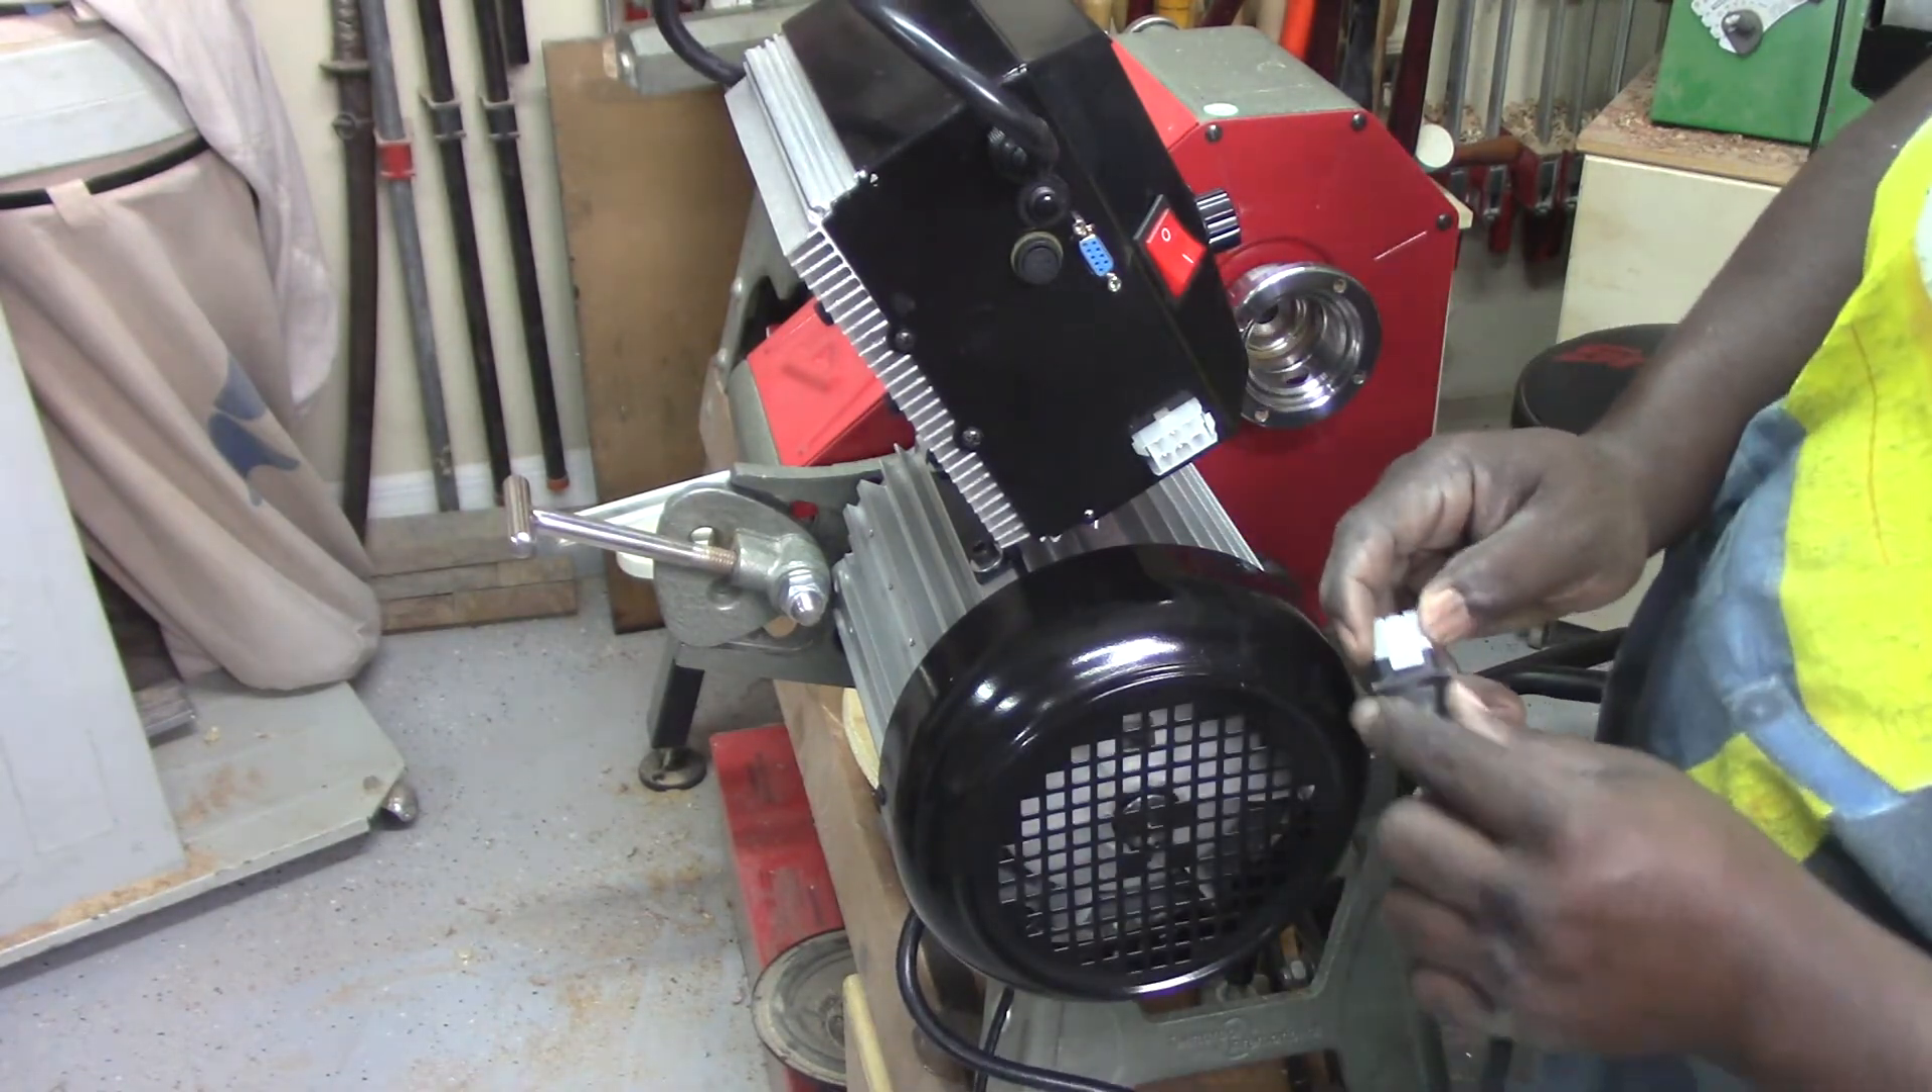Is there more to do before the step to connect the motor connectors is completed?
Yes.